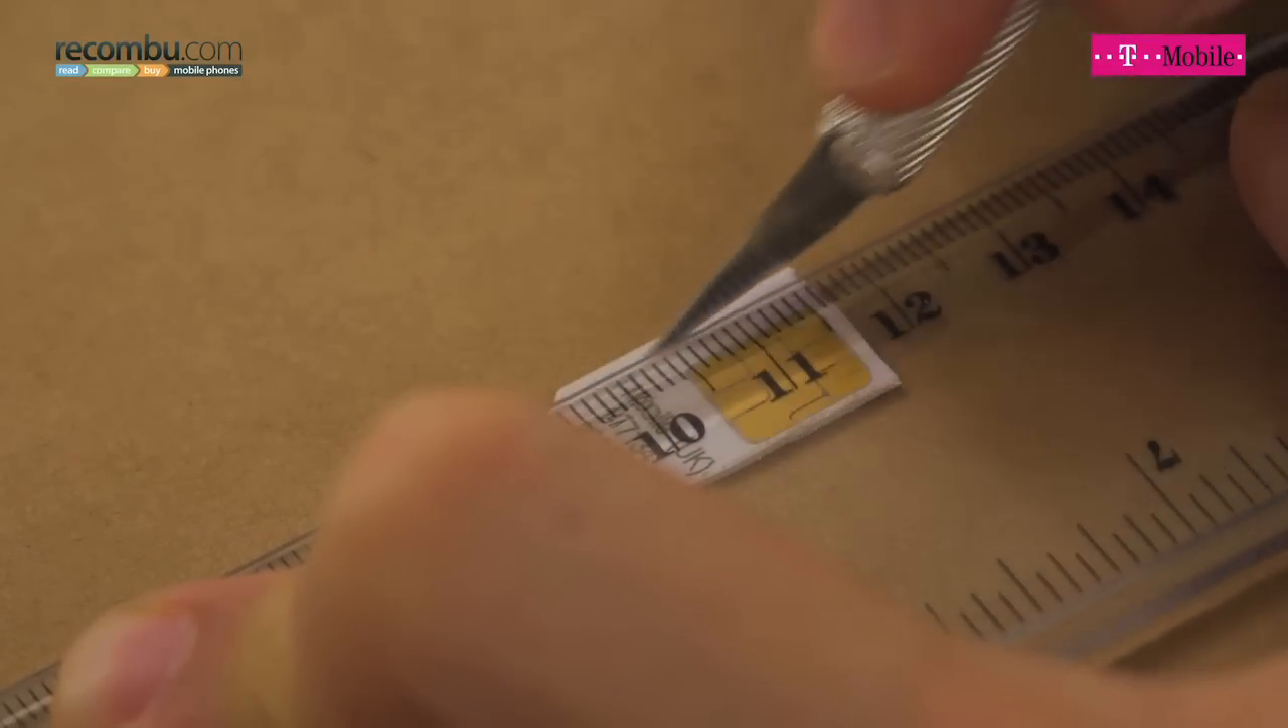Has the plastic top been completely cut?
No.